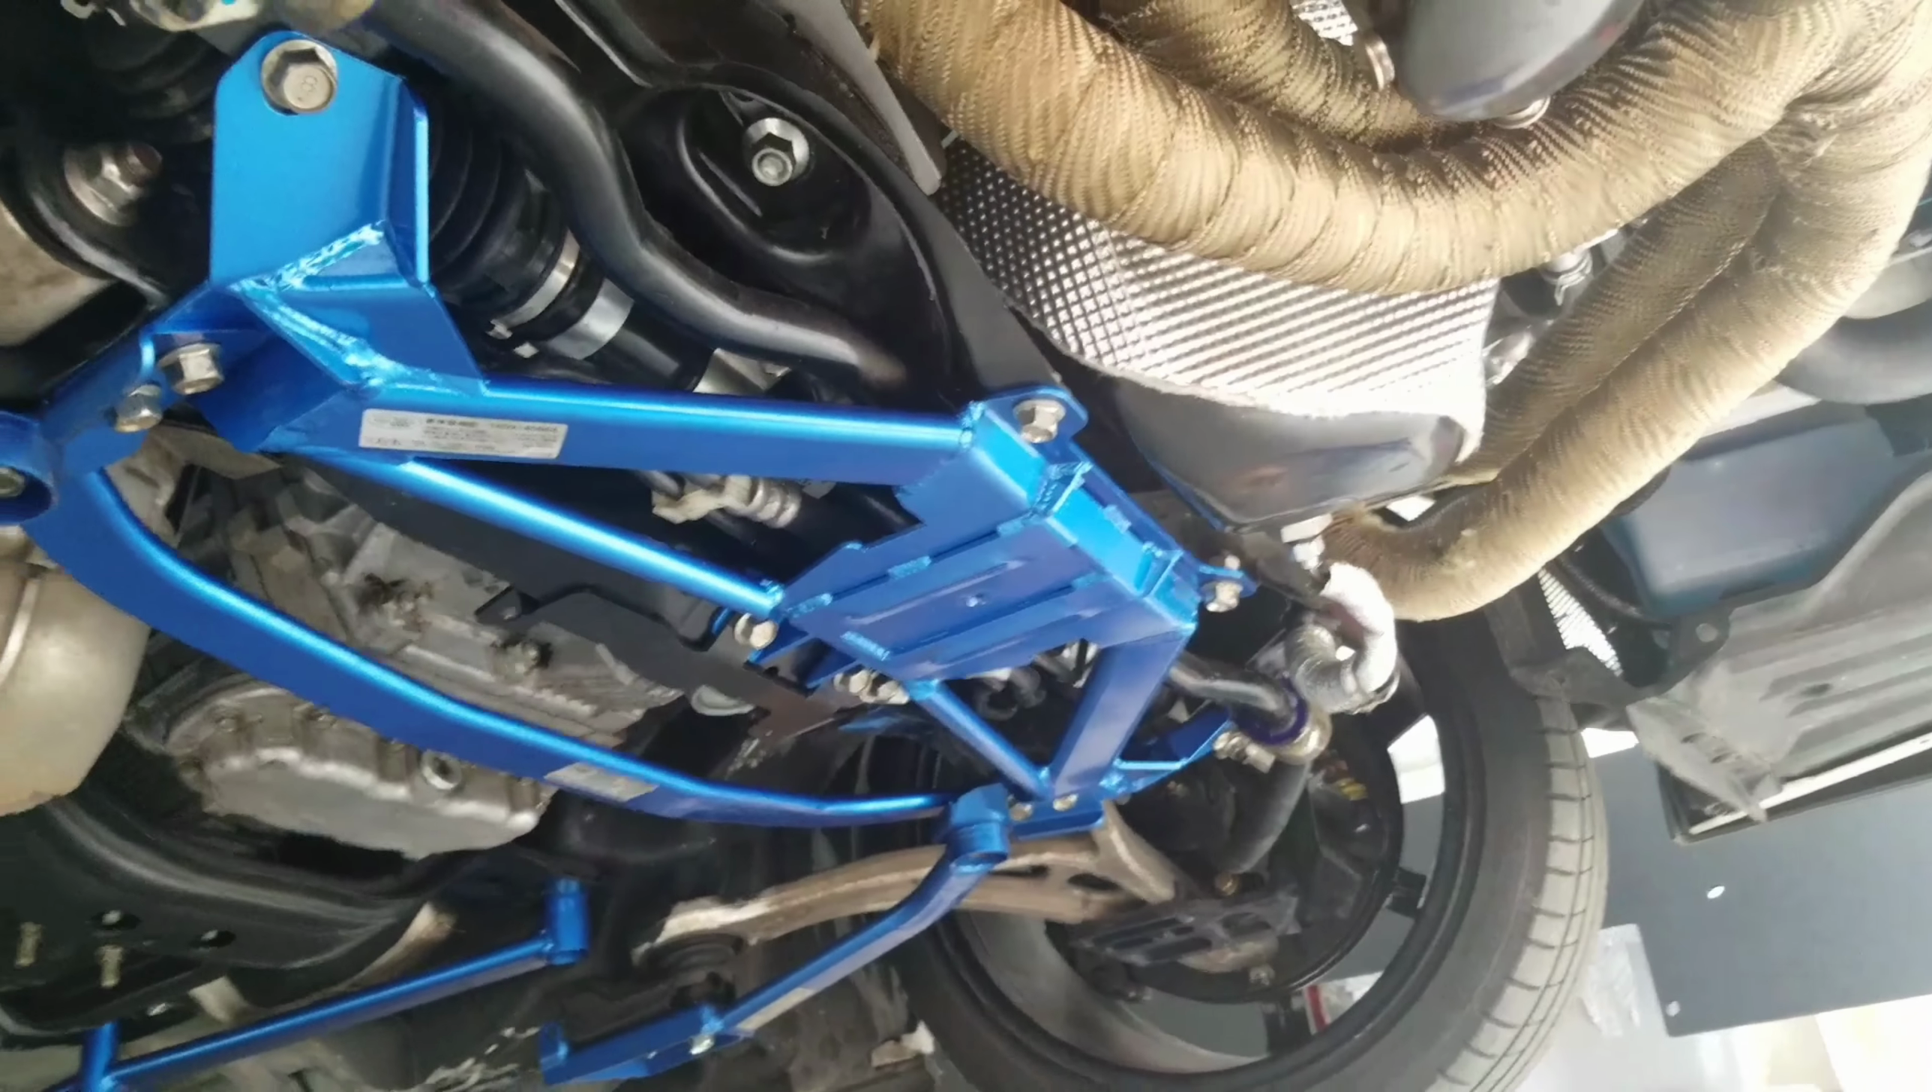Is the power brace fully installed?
Yes.